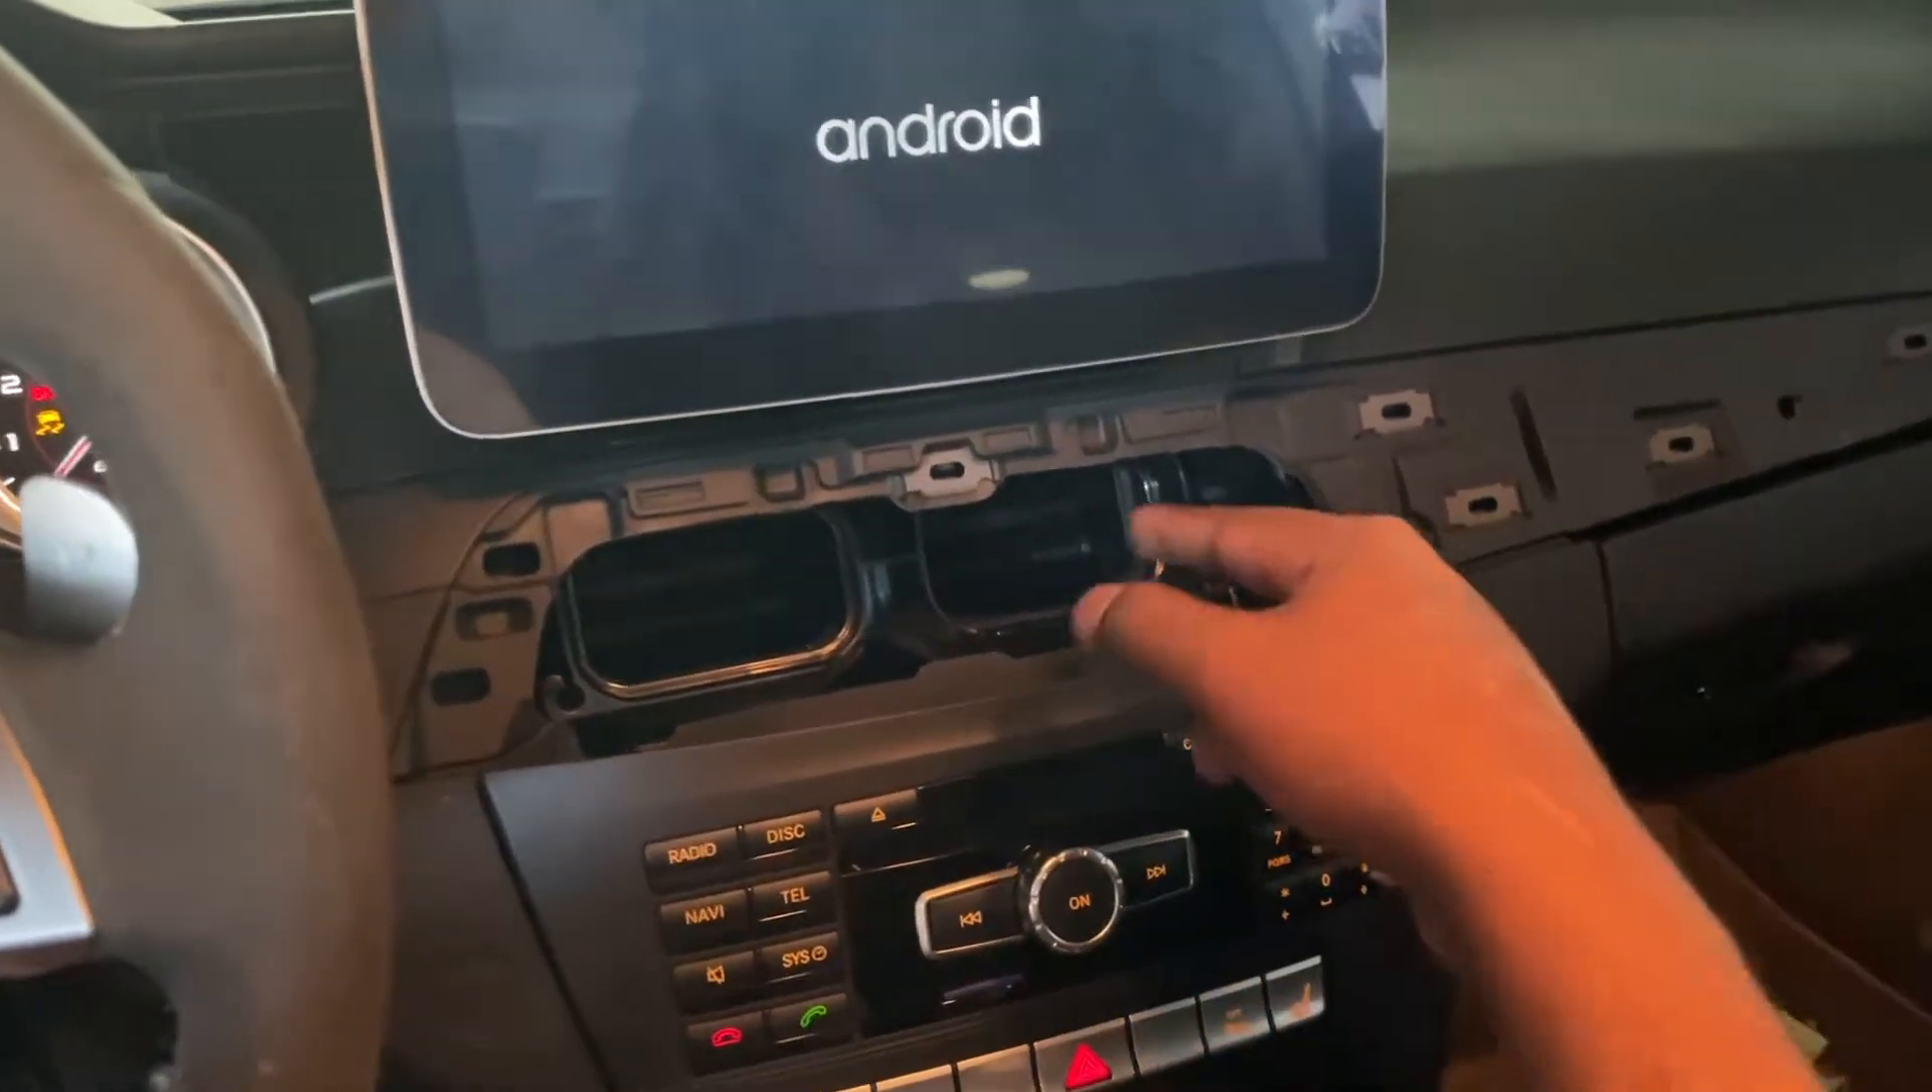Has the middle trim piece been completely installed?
No.